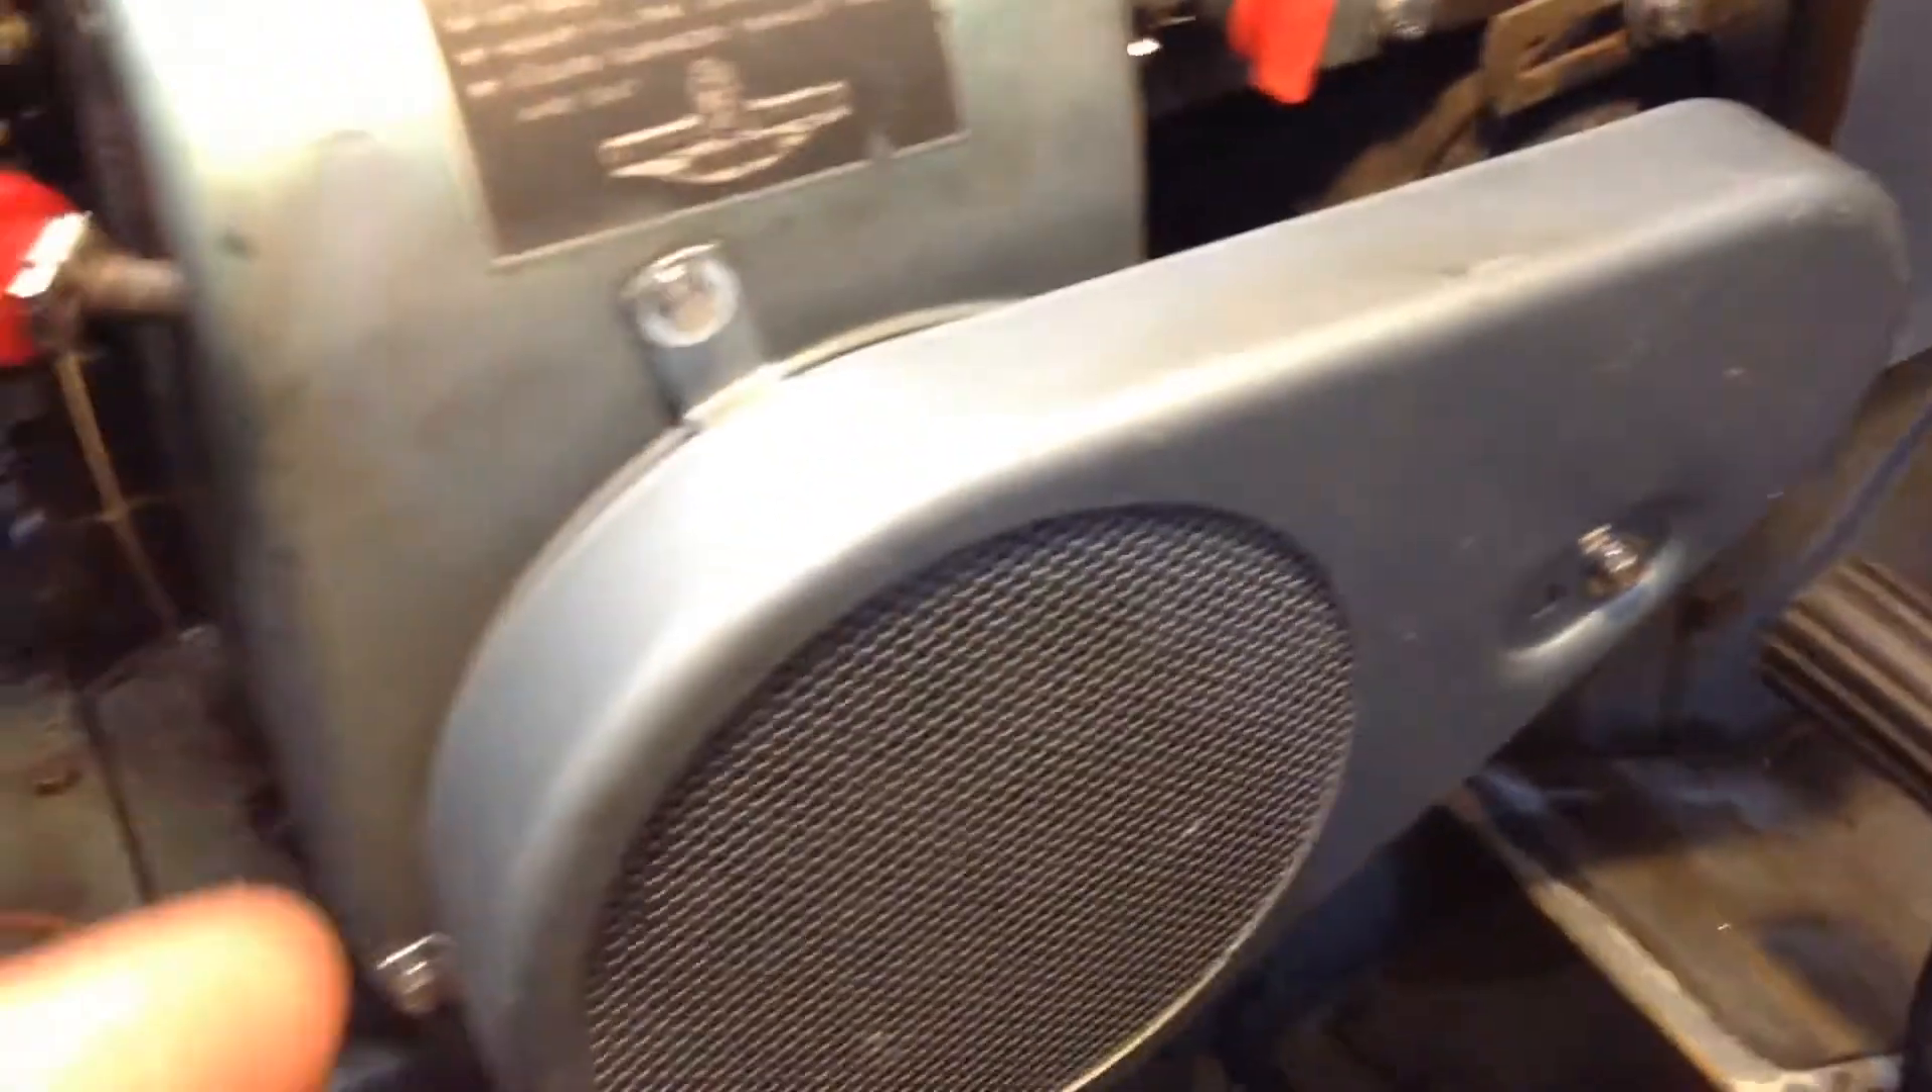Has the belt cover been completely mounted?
Yes.